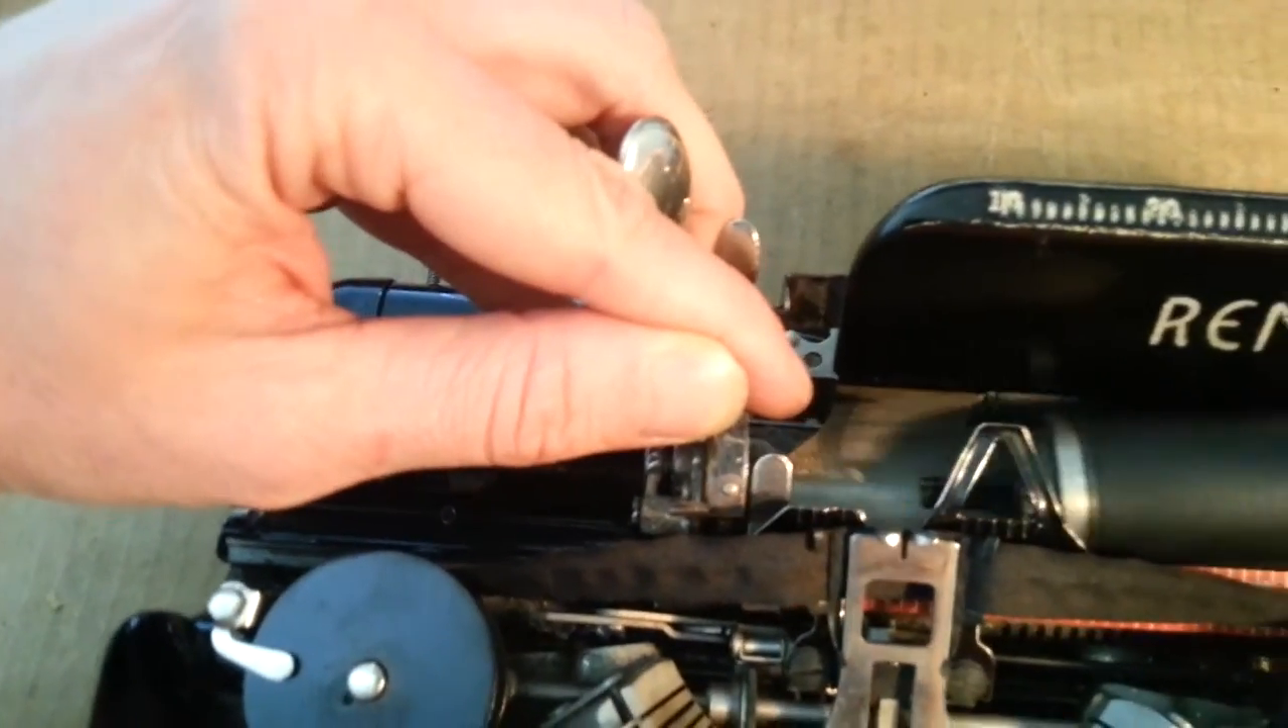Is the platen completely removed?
No.